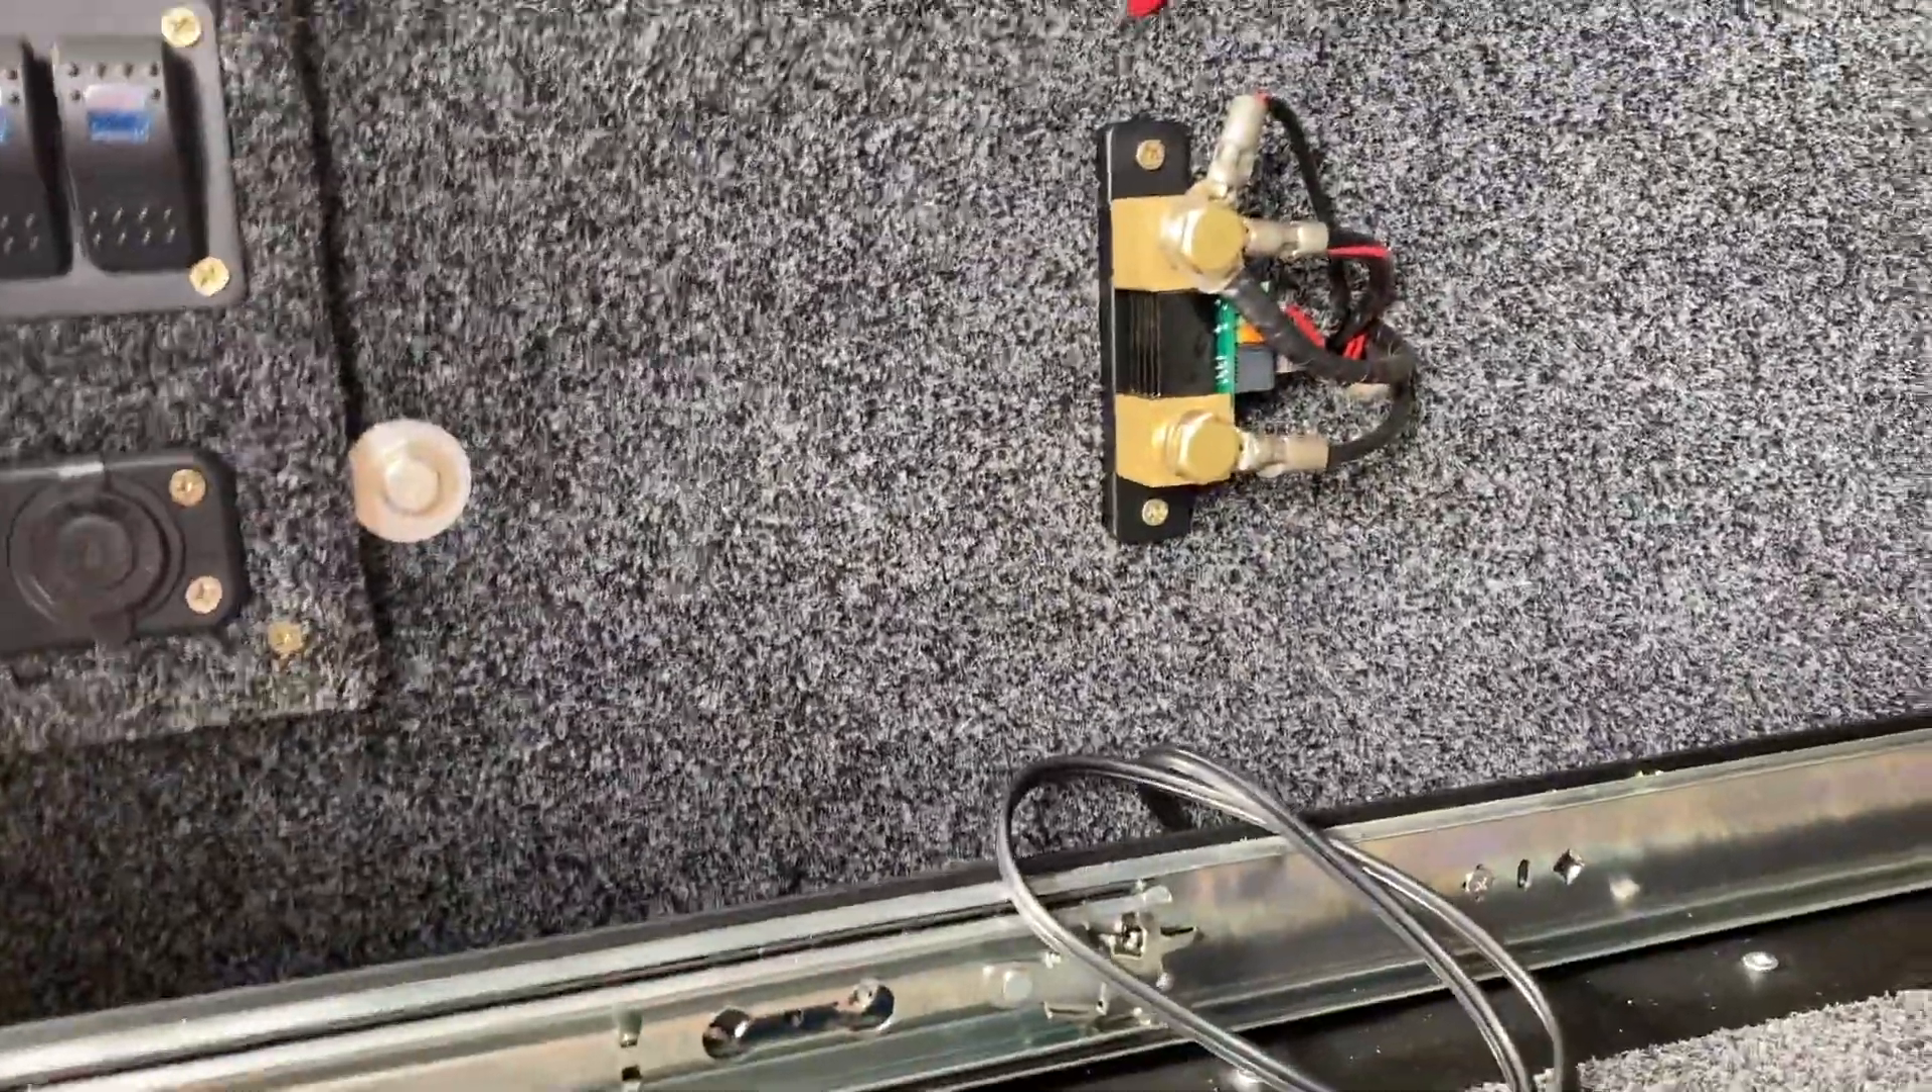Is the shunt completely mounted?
Yes.